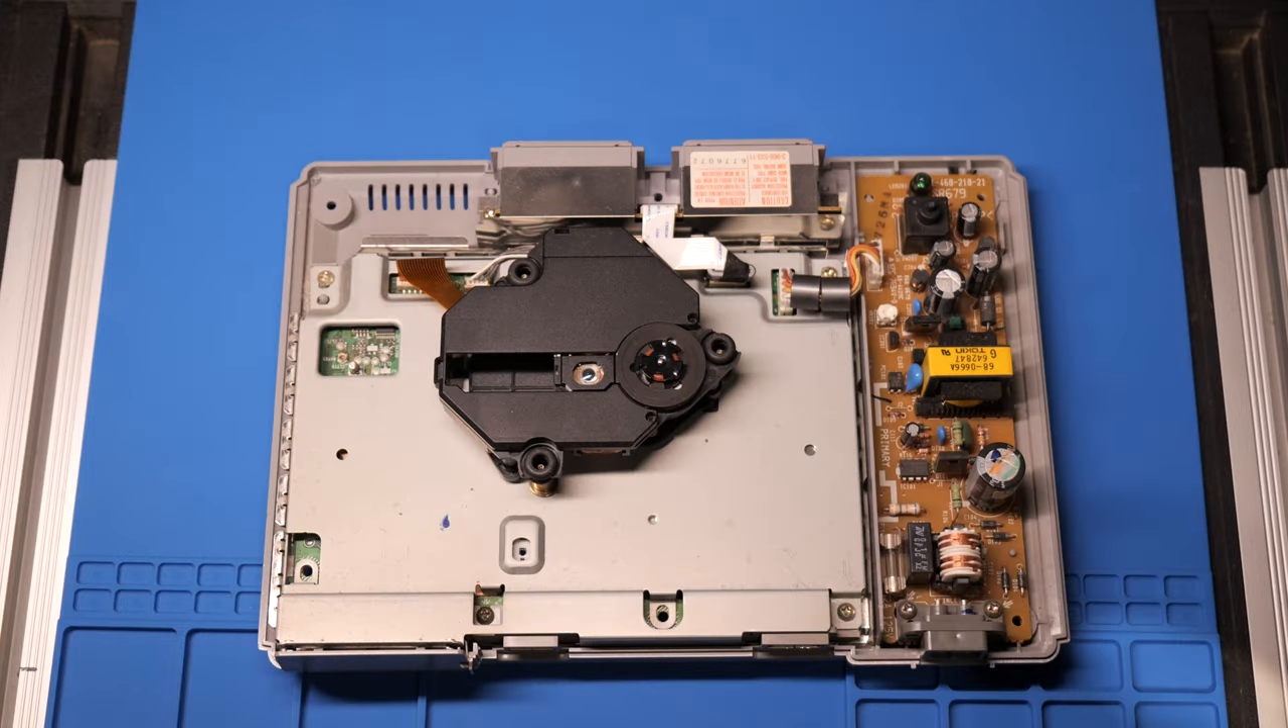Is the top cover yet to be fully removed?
No.